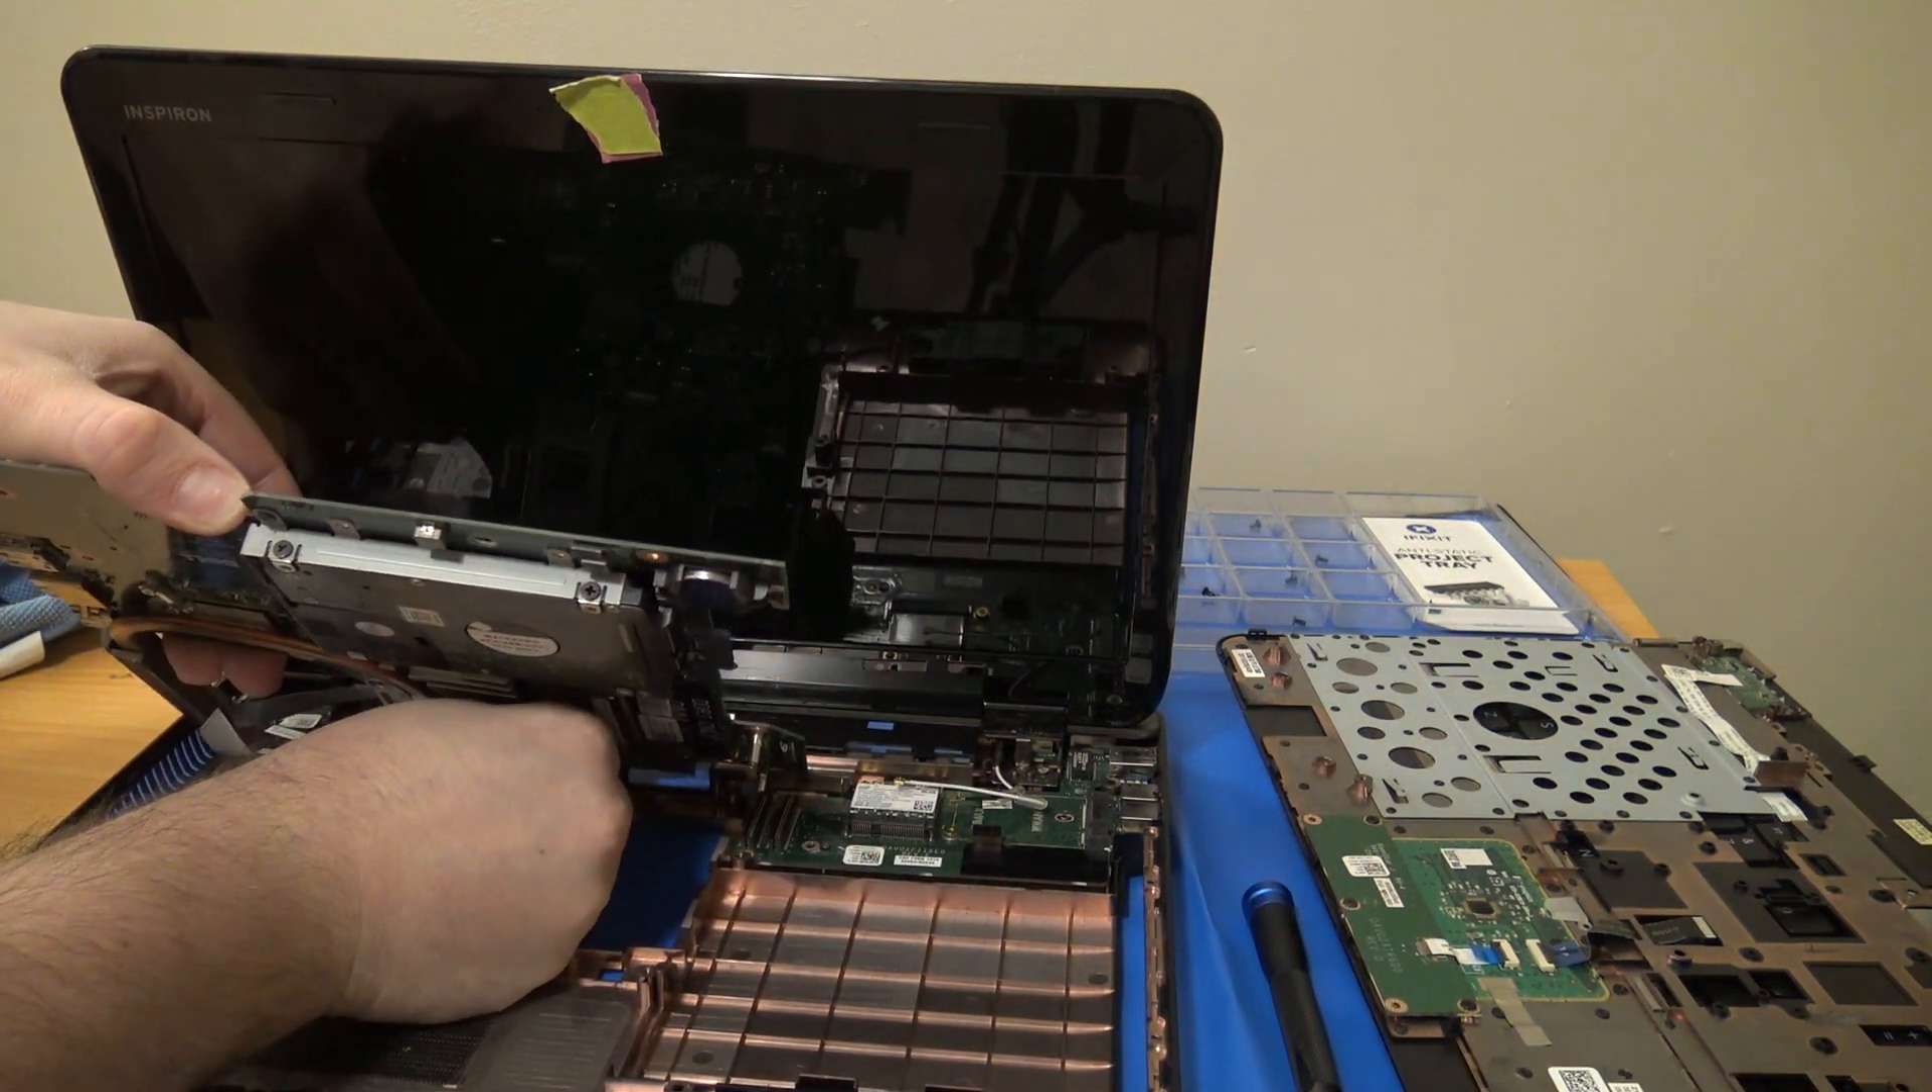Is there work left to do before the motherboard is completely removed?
Yes.